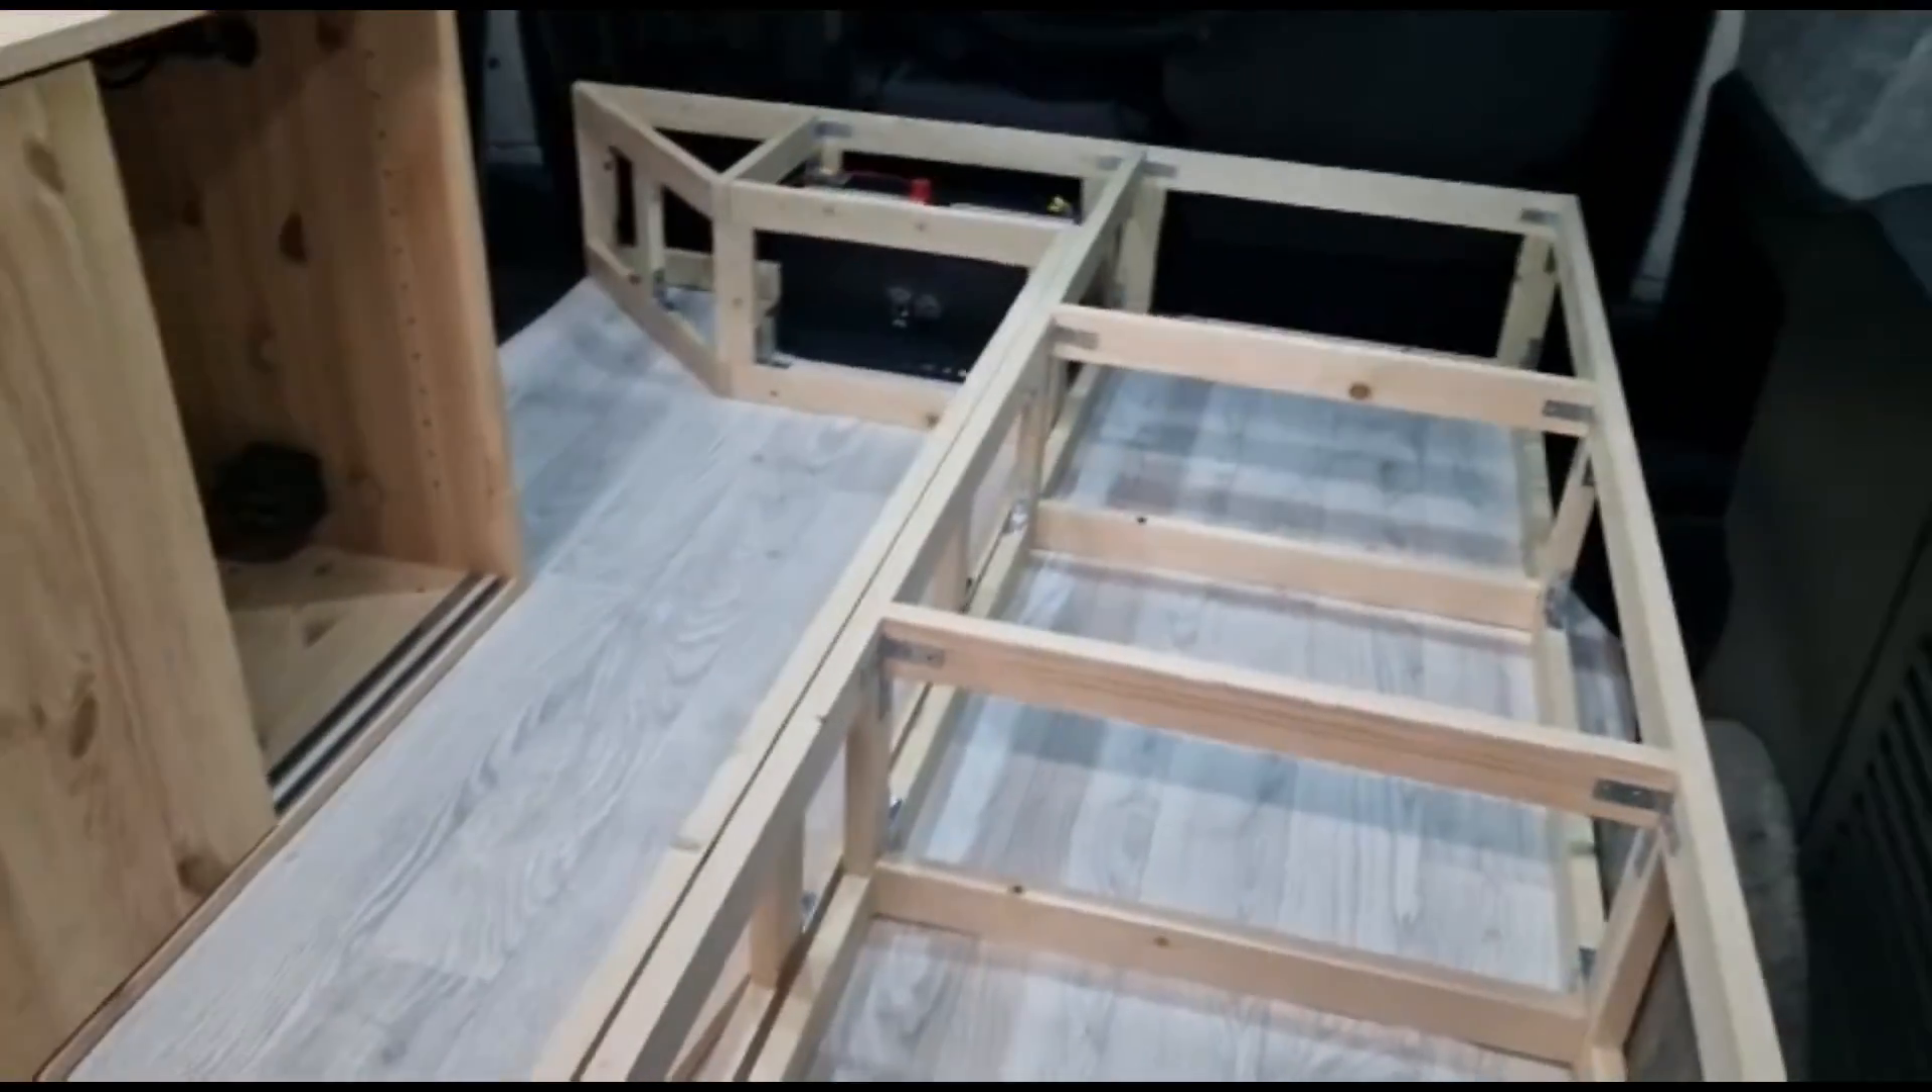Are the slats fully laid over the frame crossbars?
No.